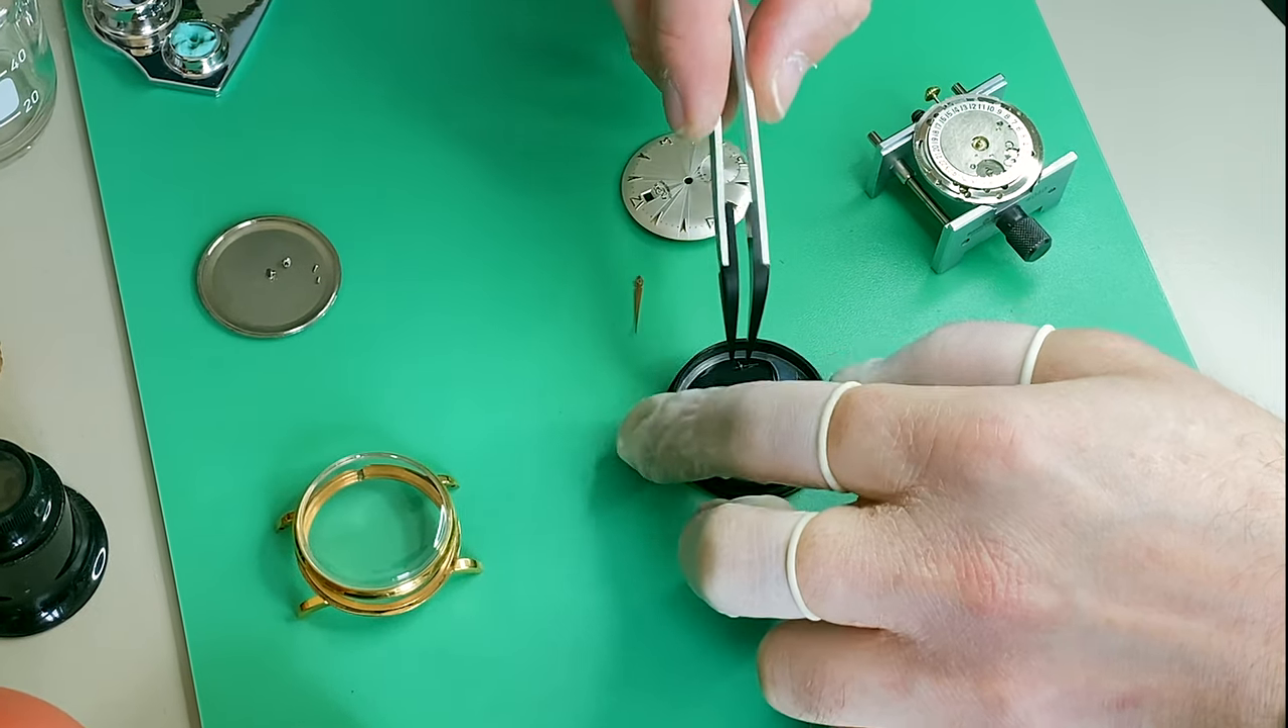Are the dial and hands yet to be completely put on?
Yes.